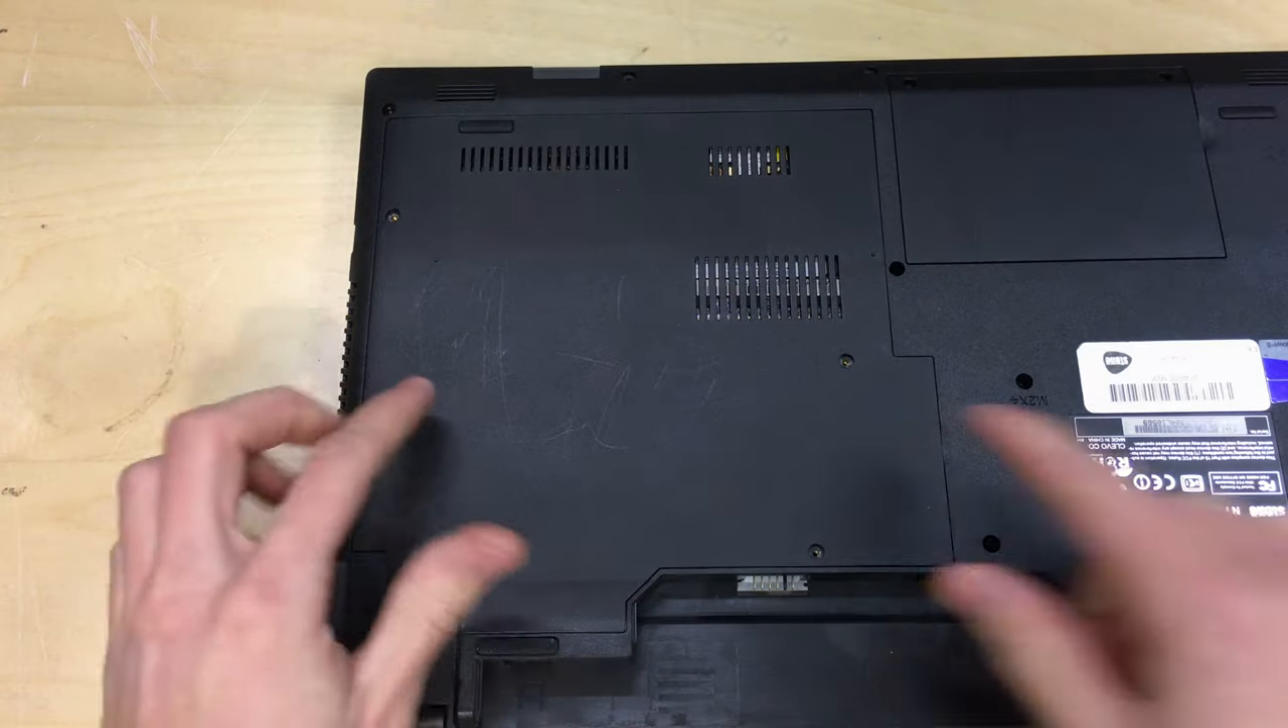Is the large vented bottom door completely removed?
No.